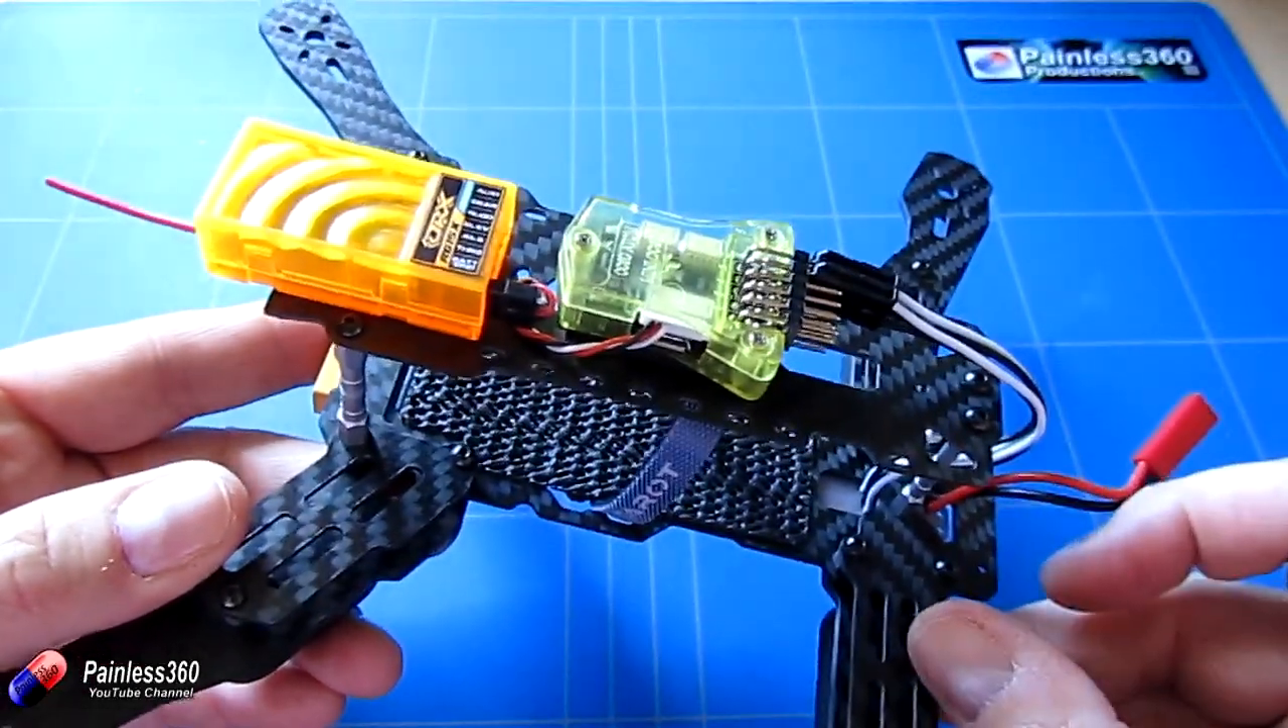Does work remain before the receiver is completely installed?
No.